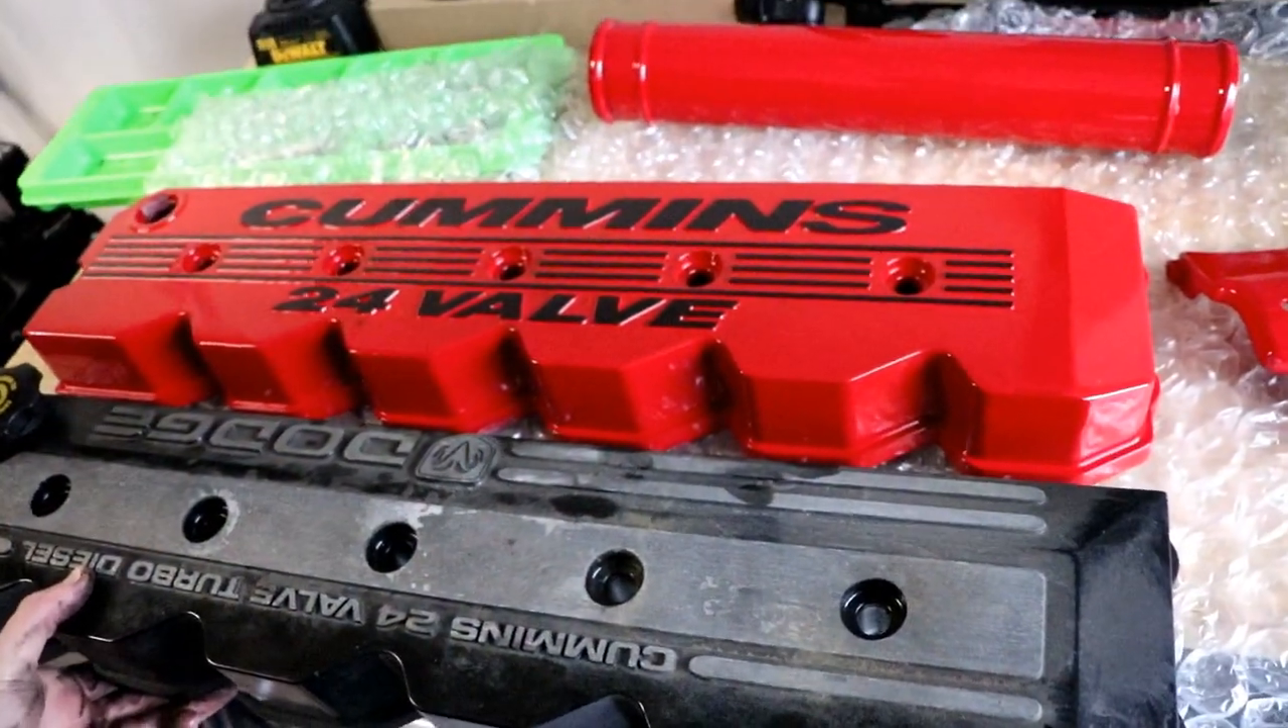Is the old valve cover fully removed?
Yes.